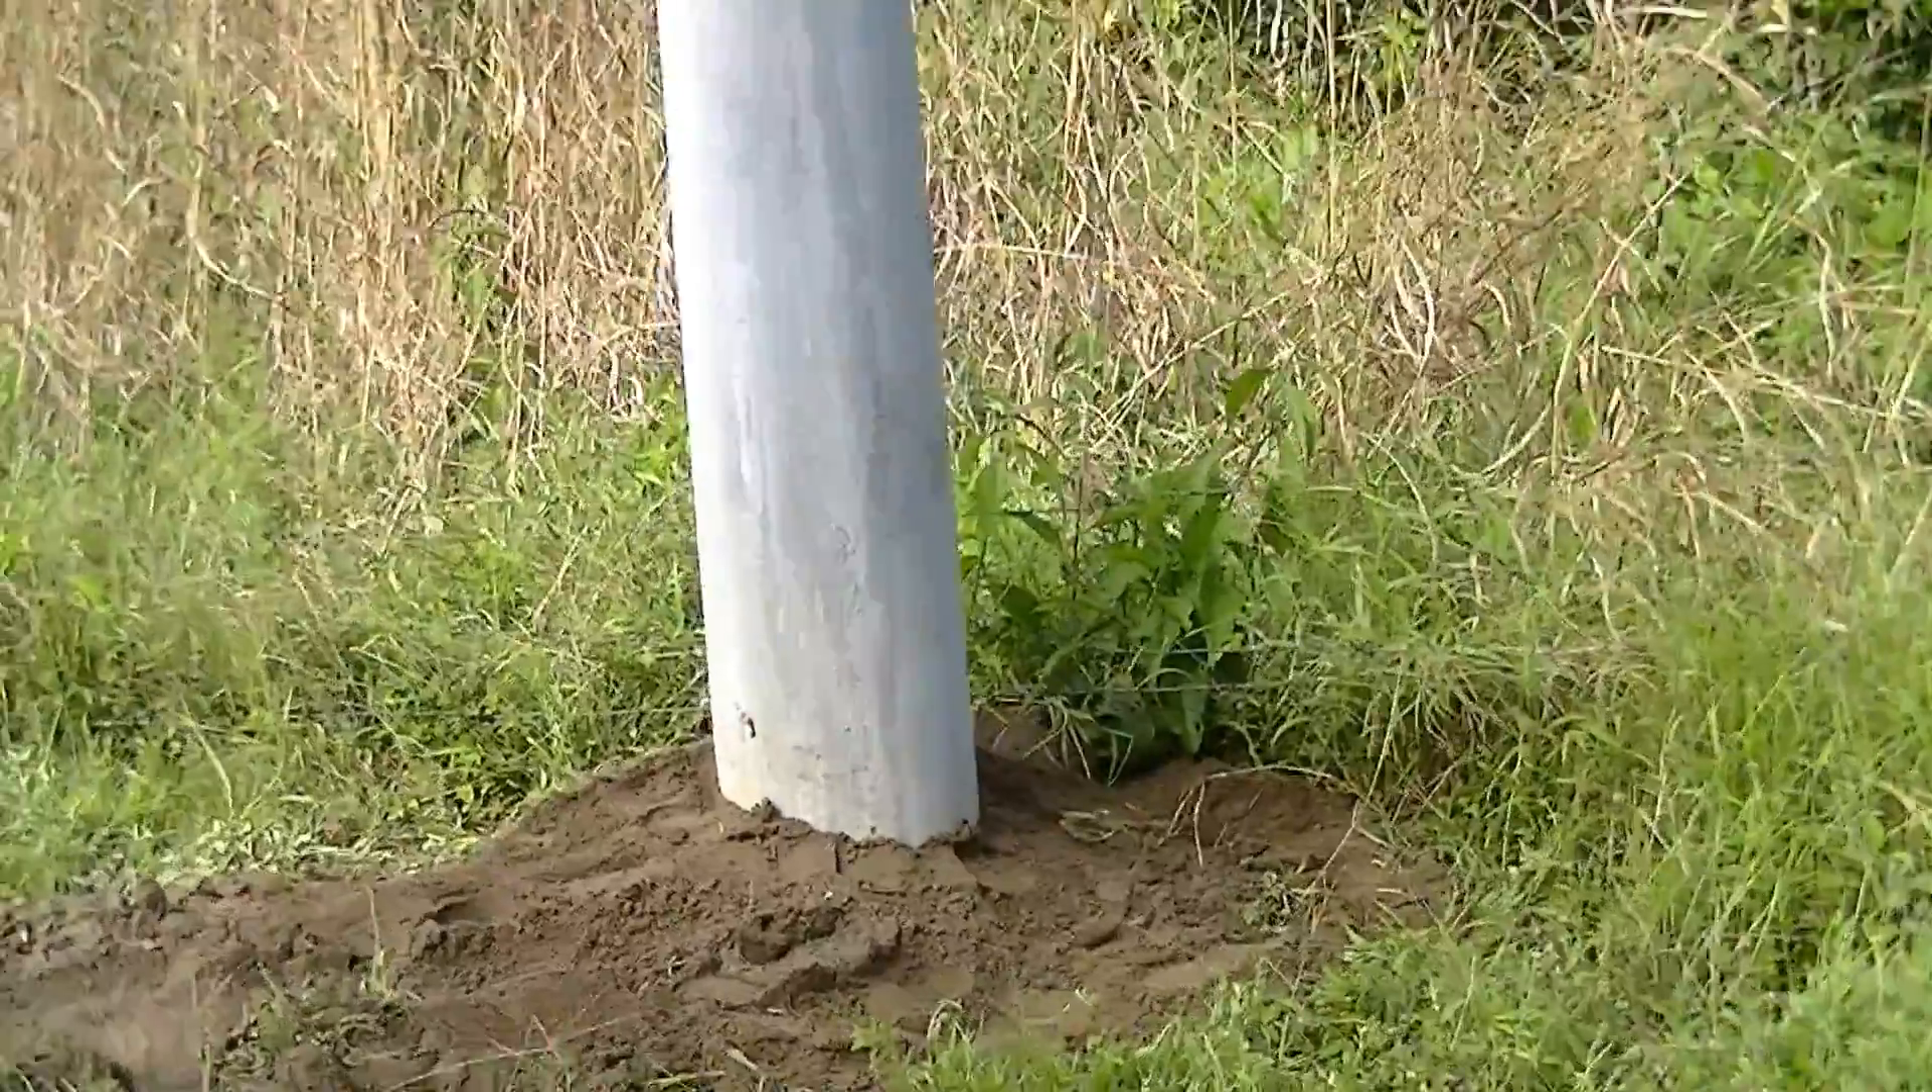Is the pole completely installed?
Yes.